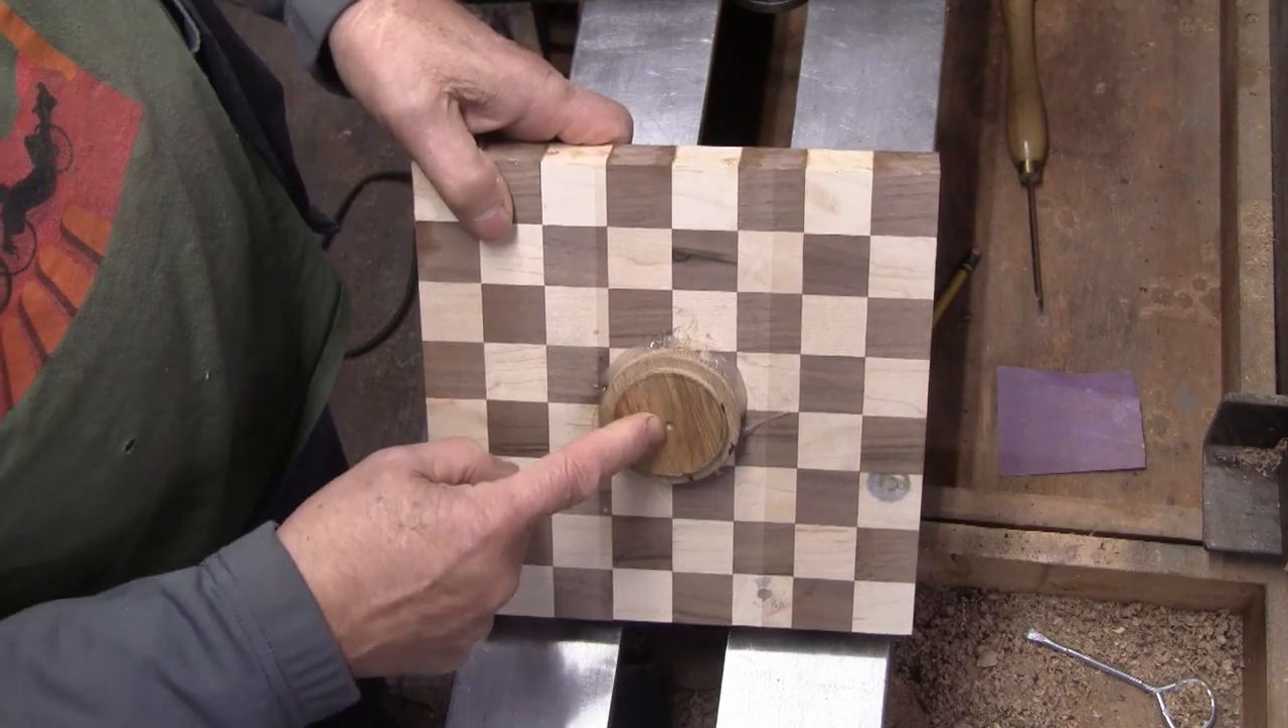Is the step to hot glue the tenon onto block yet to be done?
No.